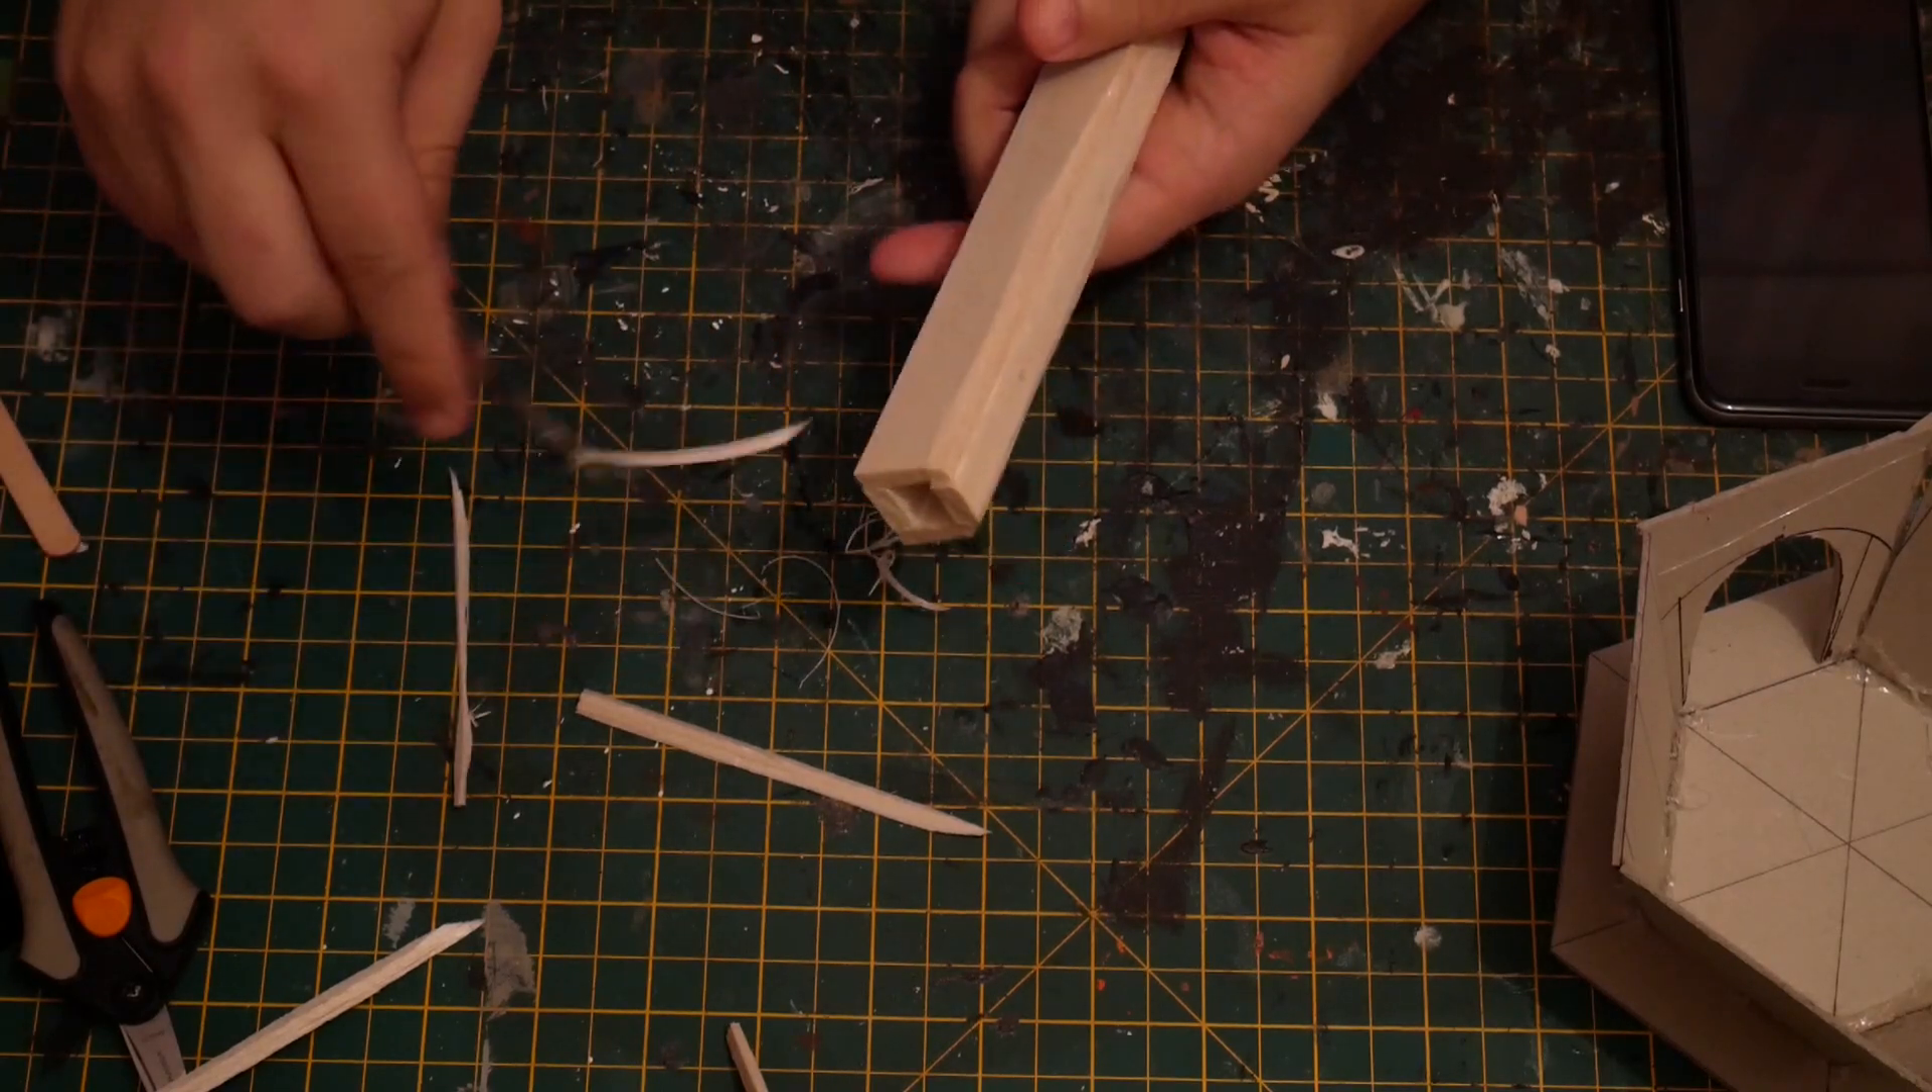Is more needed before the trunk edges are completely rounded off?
Yes.